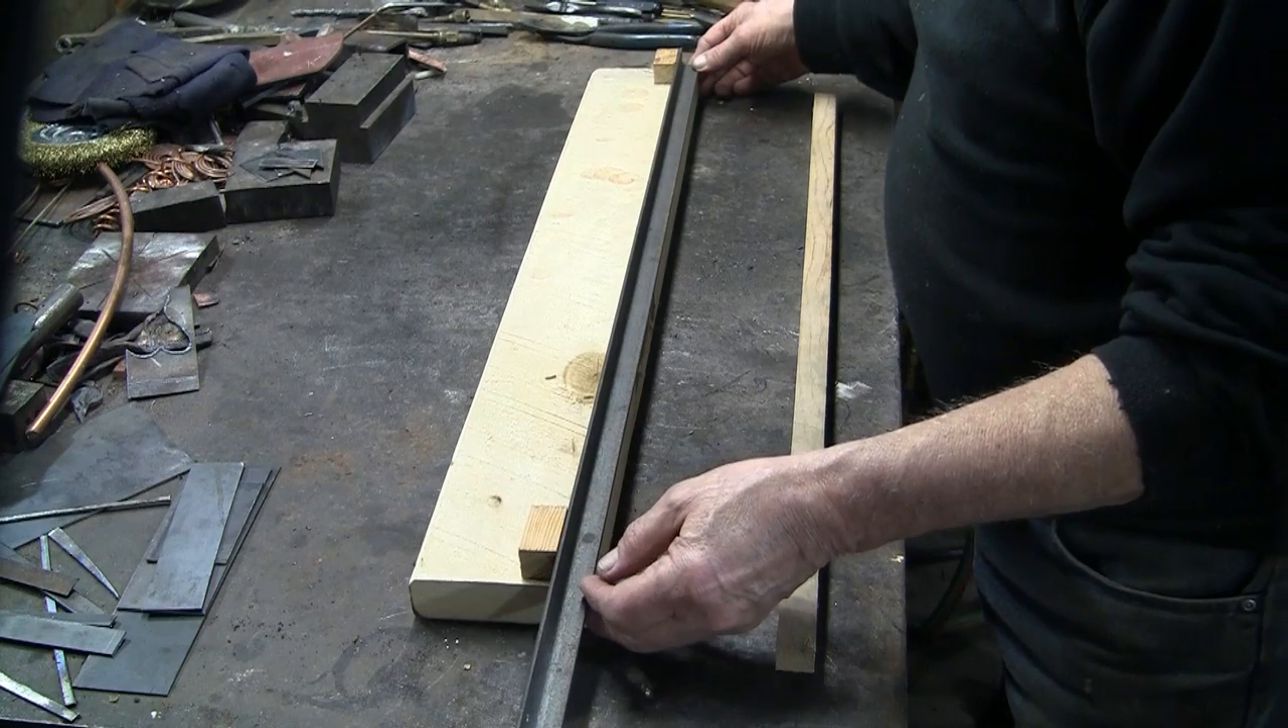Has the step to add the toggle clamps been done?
No.